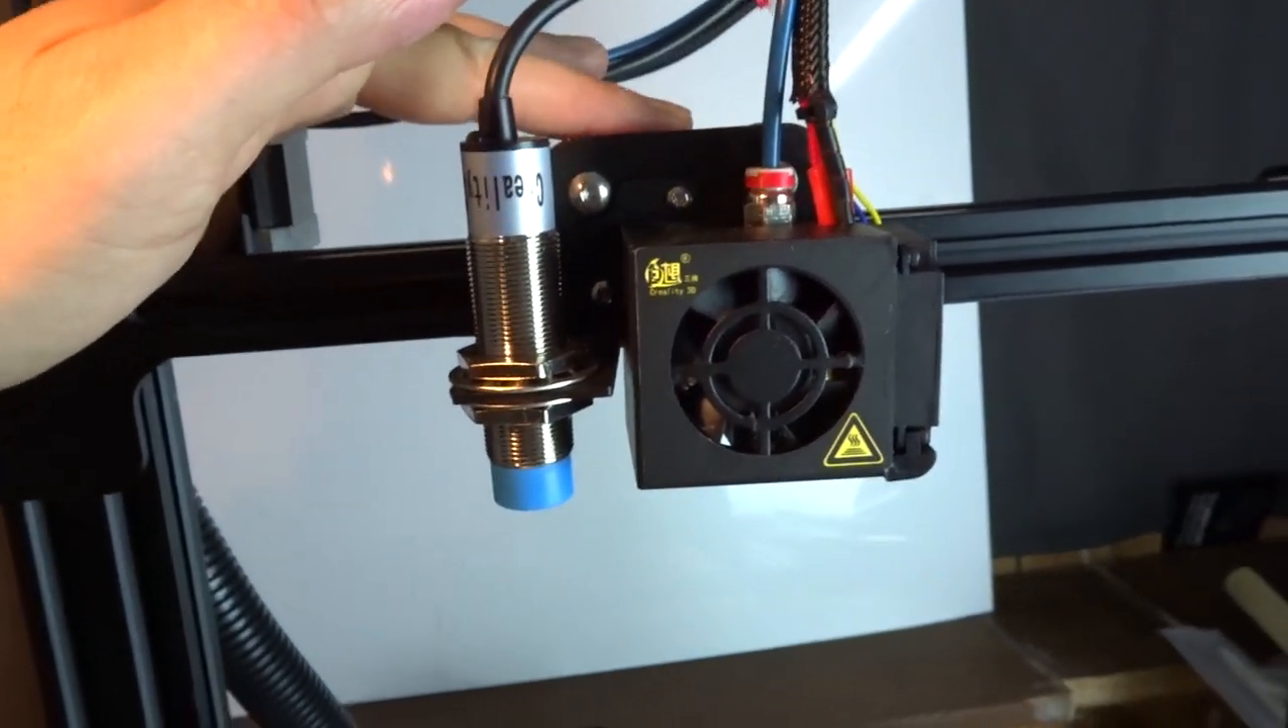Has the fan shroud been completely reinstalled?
Yes.